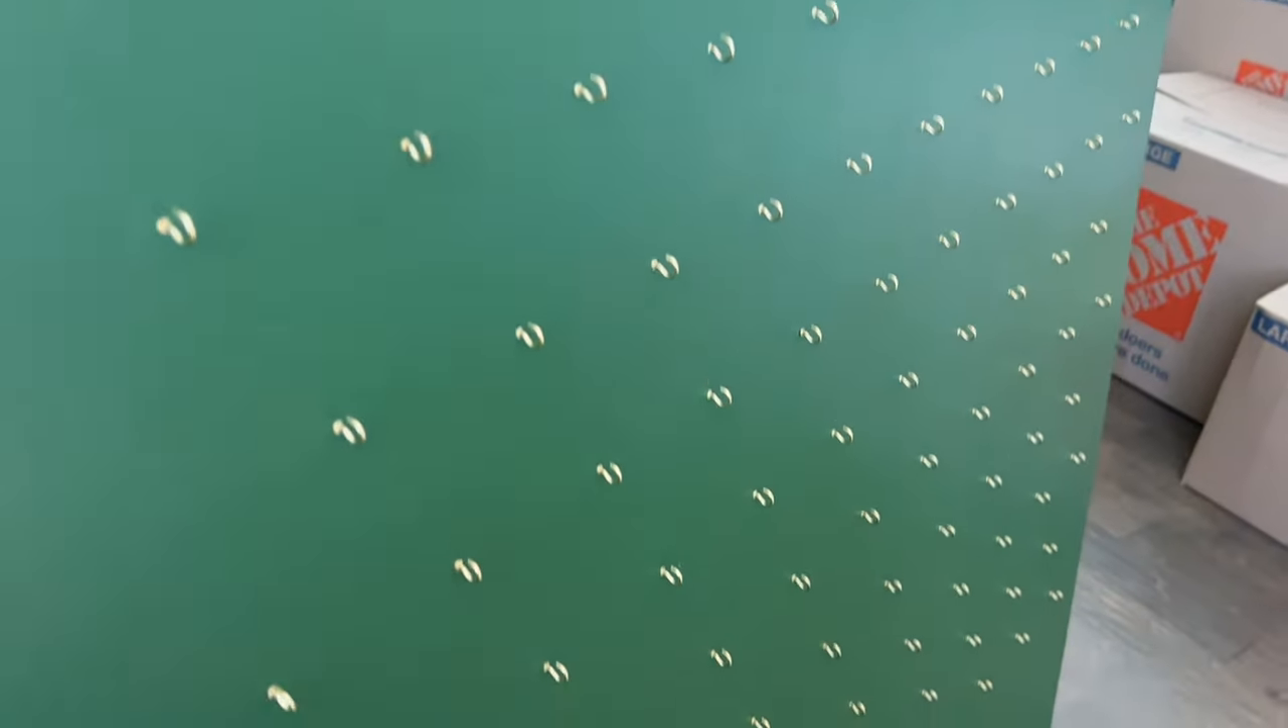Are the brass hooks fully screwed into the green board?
Yes.